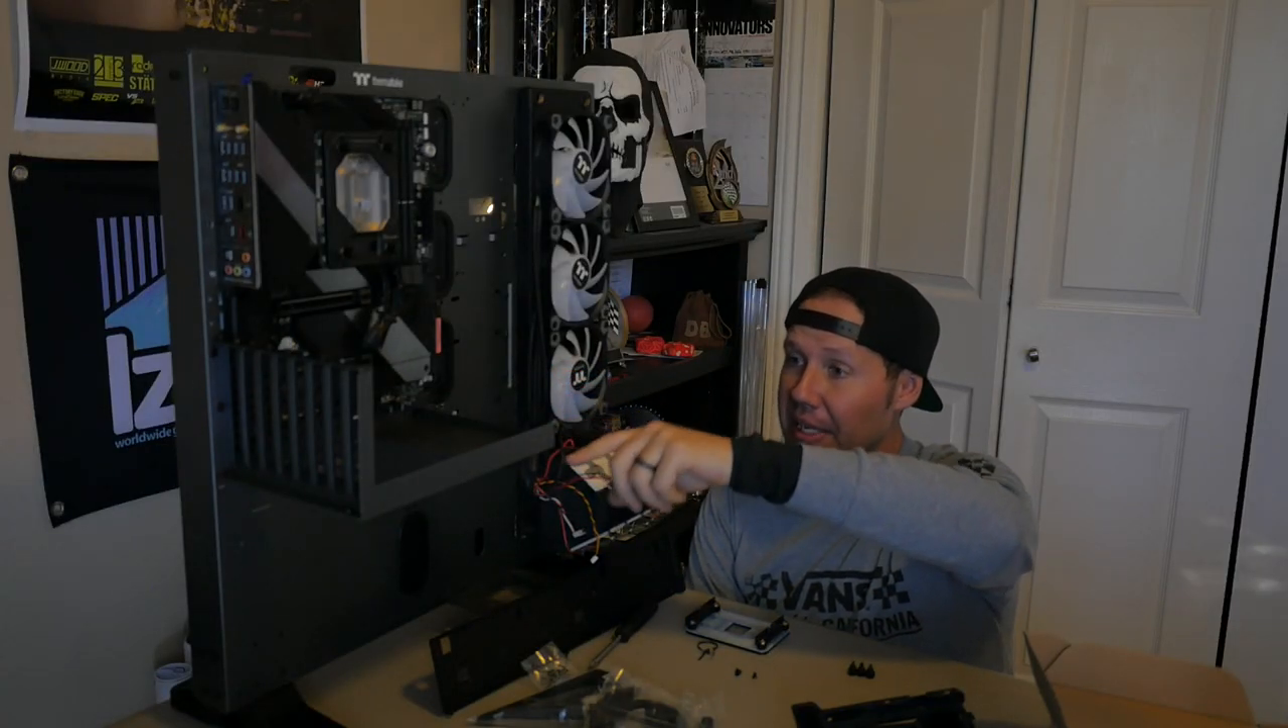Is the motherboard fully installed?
Yes.